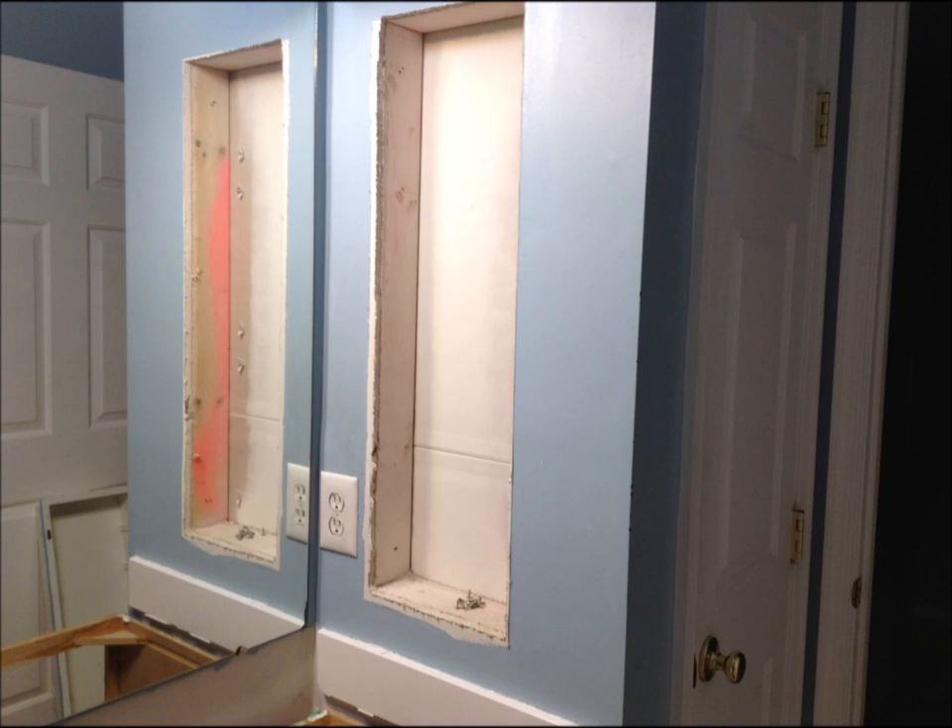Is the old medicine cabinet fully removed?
Yes.